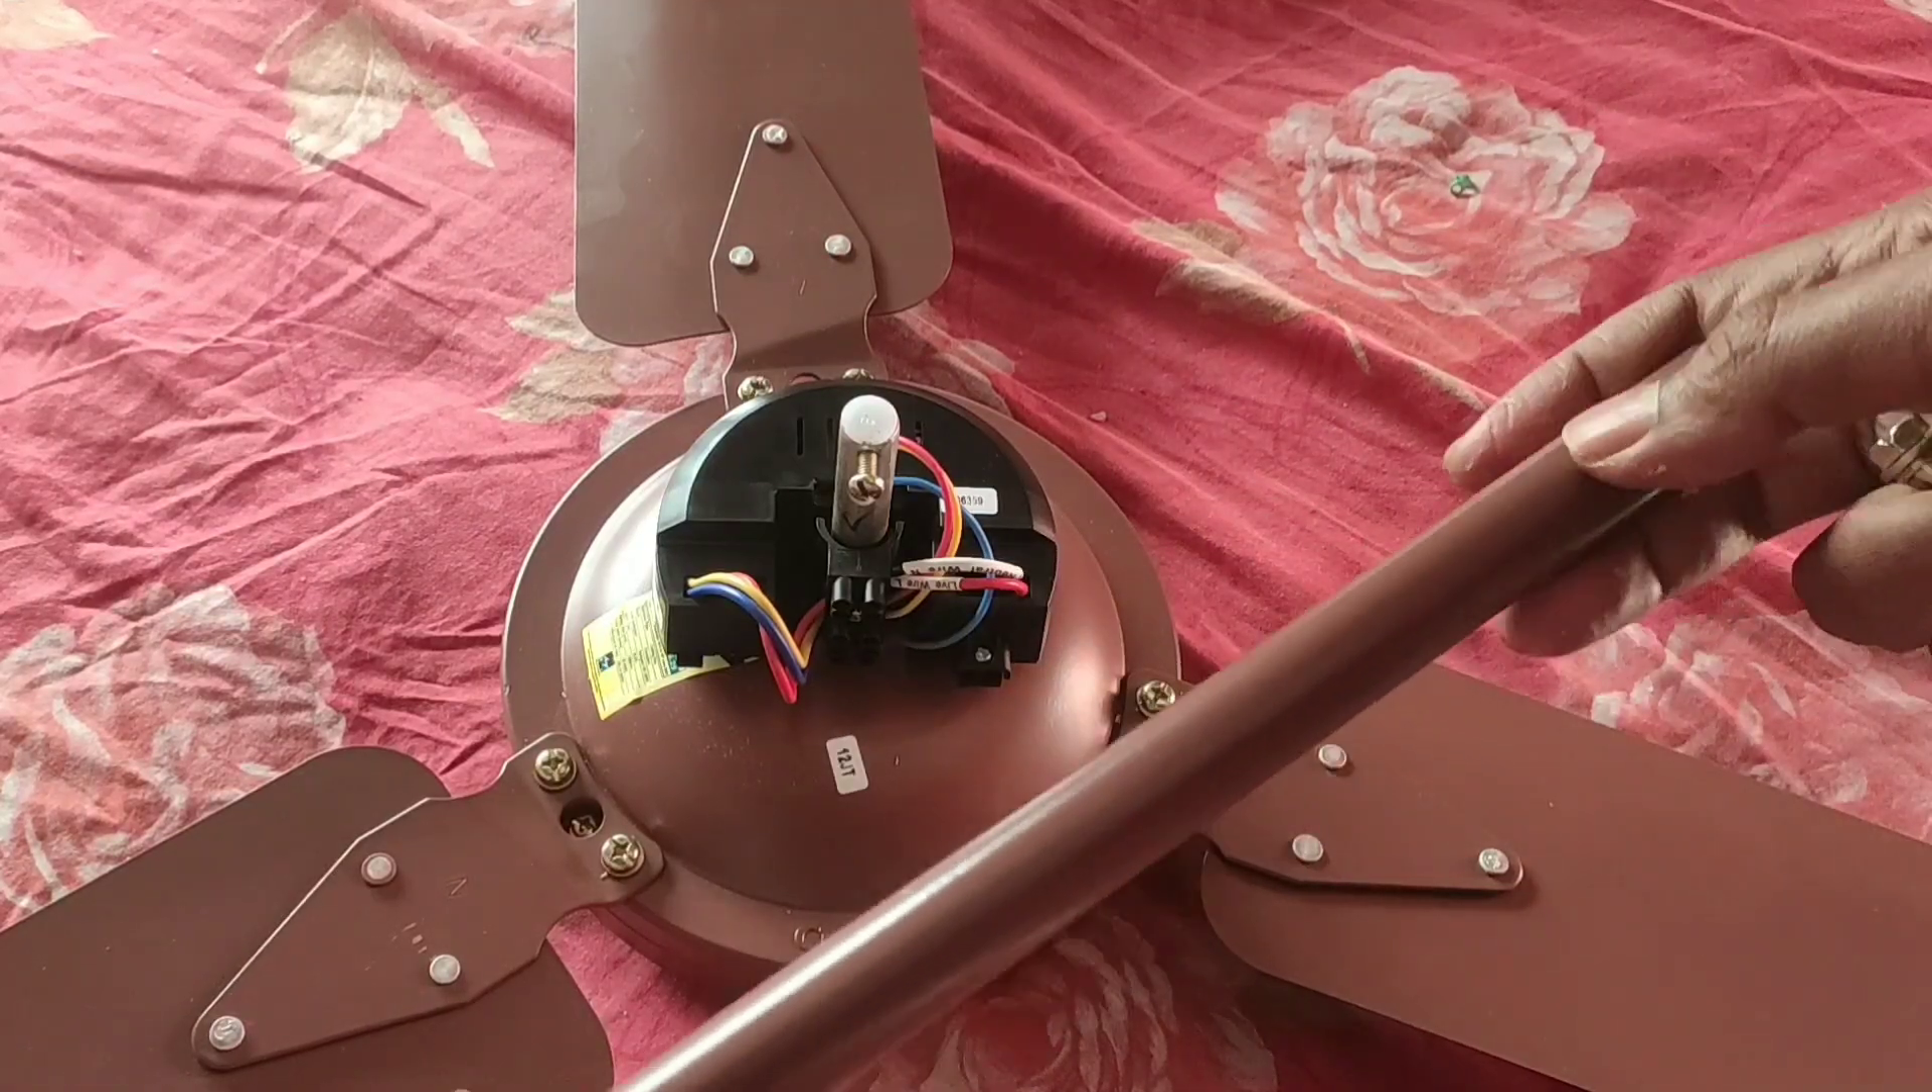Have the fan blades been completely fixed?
Yes.